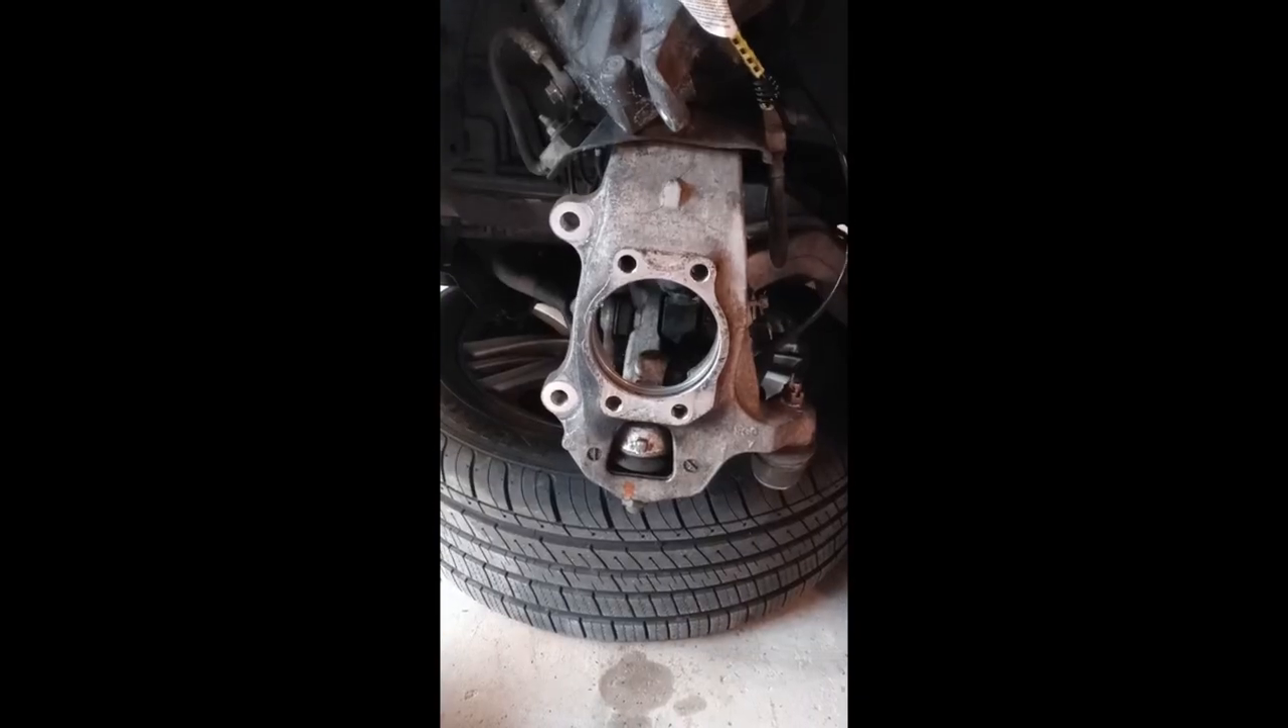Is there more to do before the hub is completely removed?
No.